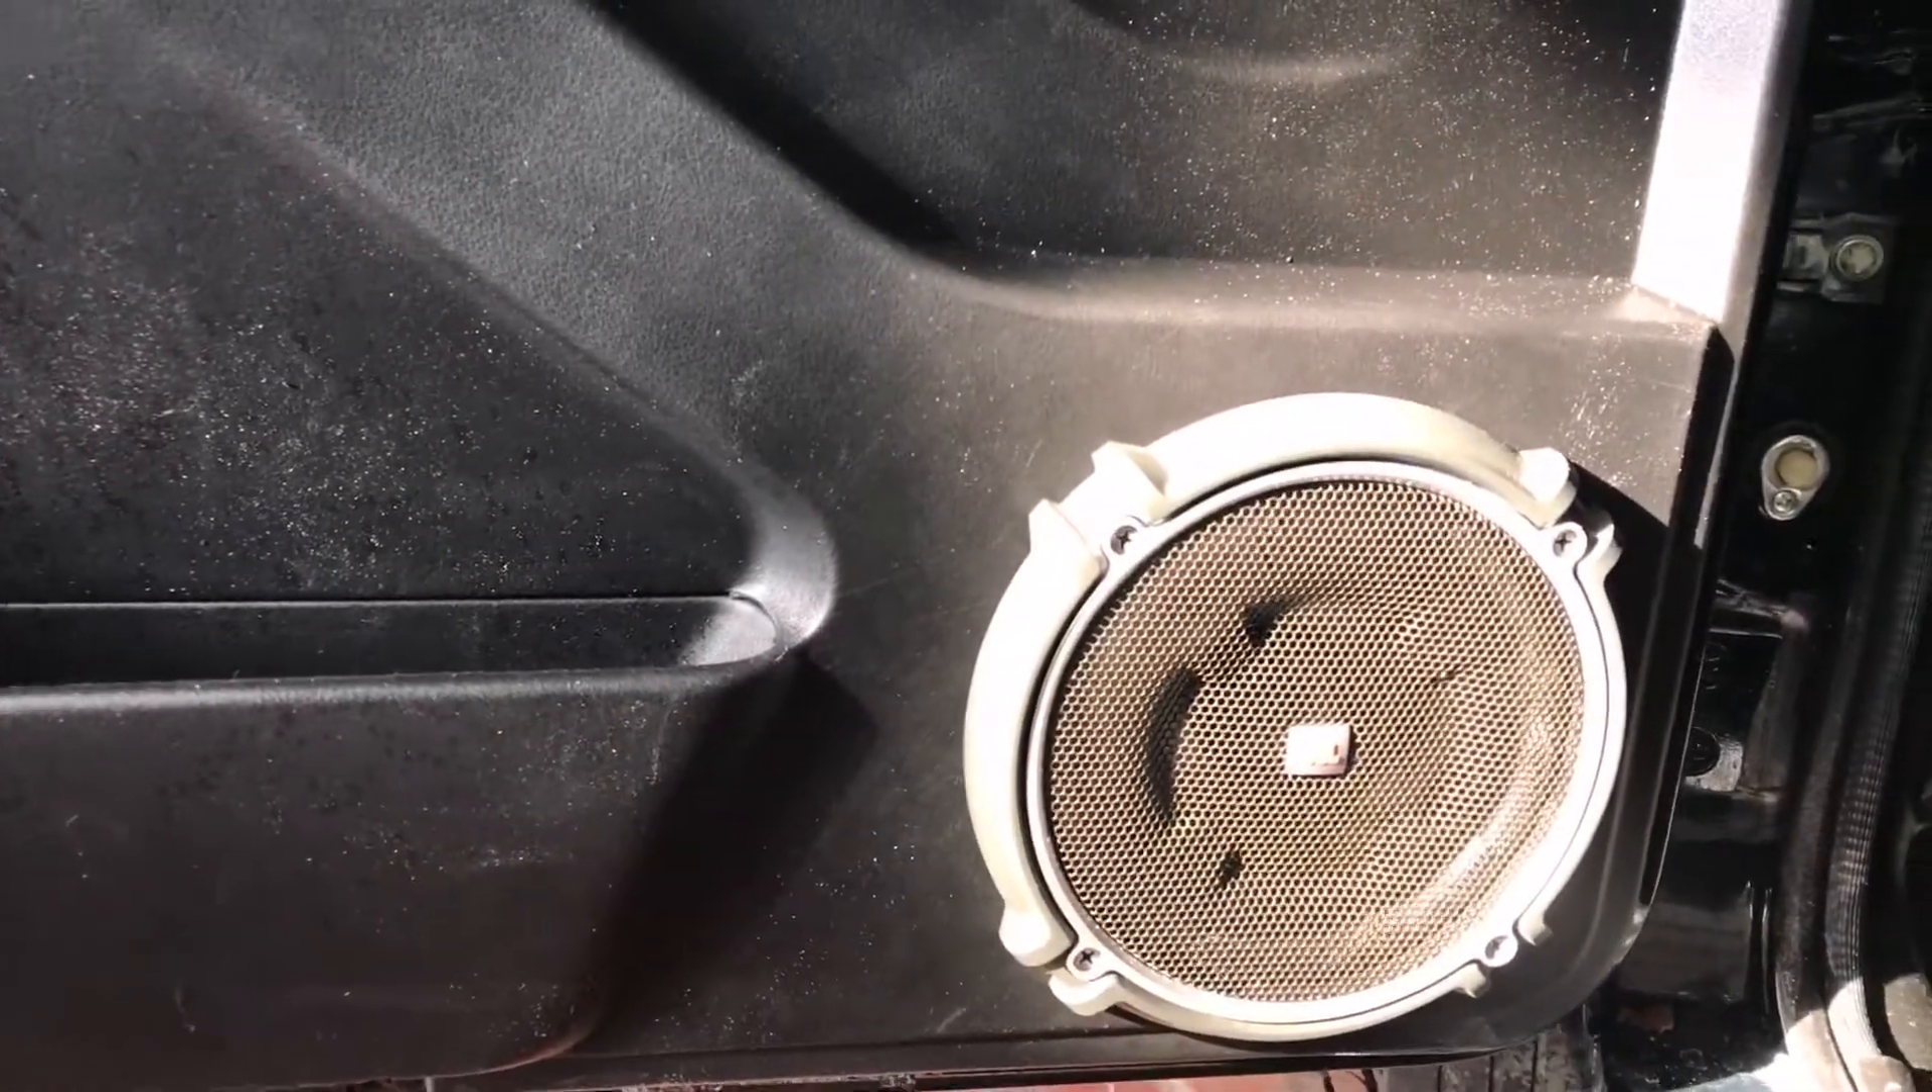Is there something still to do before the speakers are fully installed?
No.